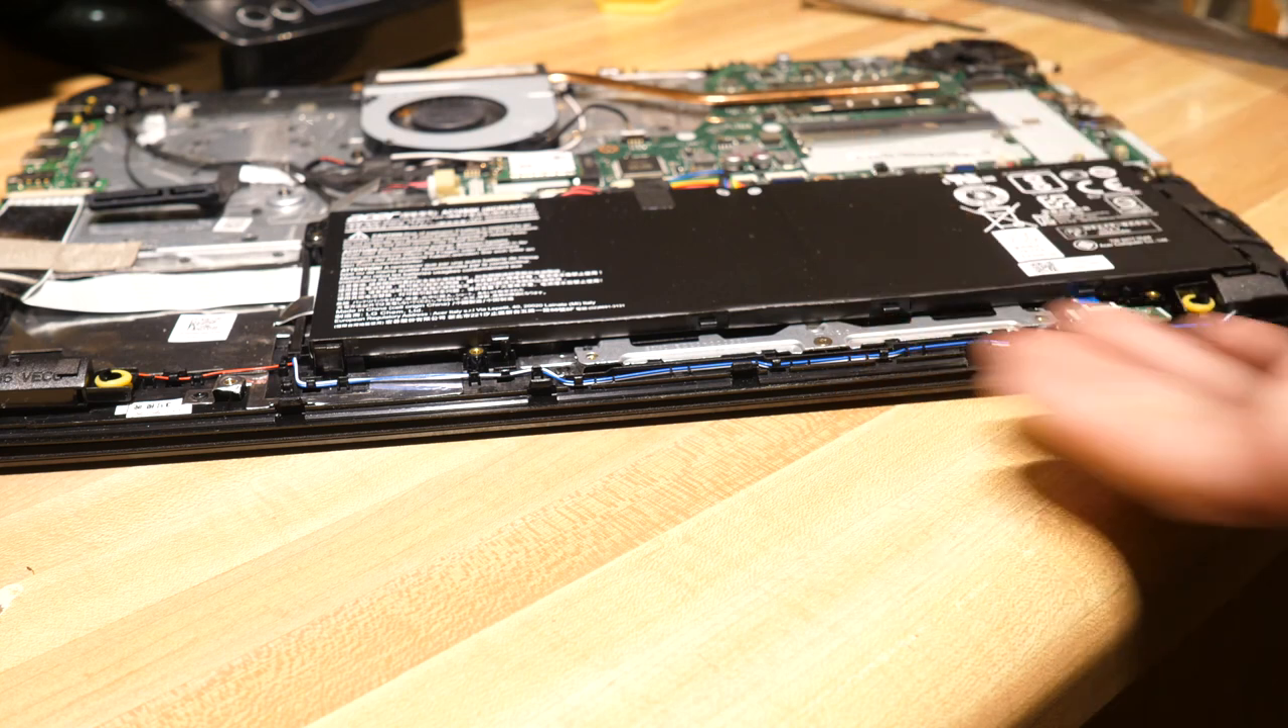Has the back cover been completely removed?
Yes.